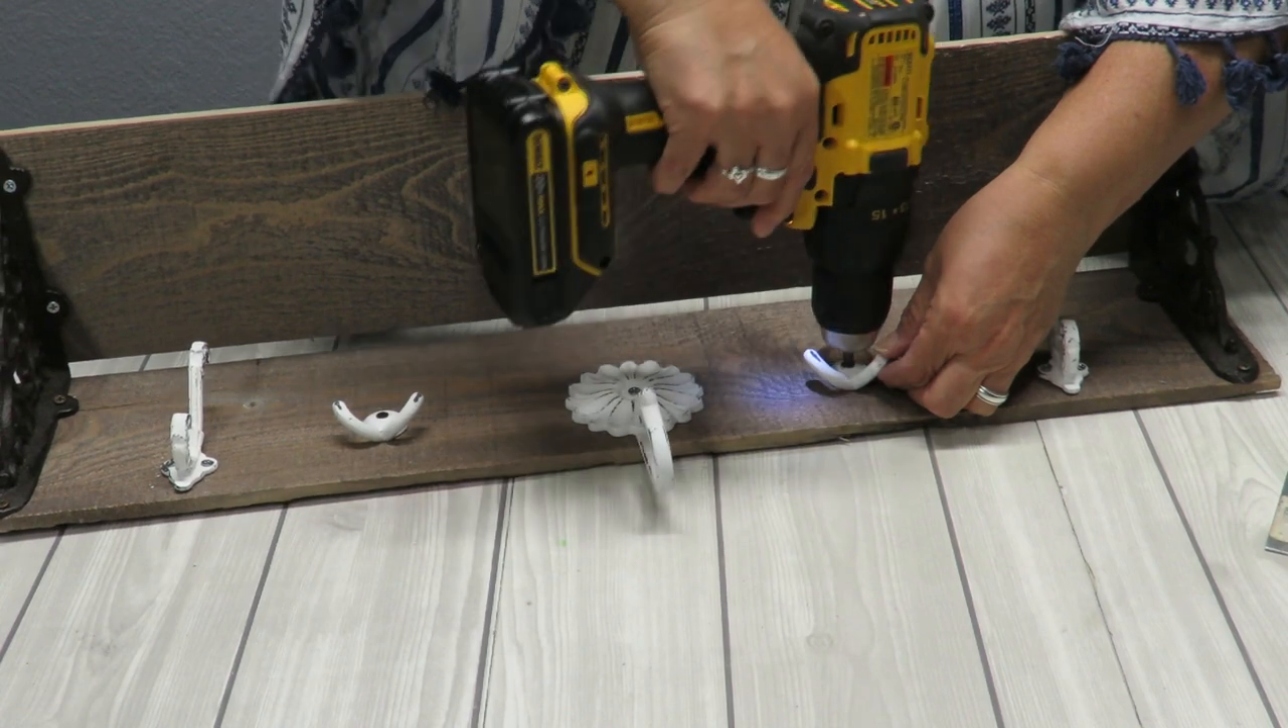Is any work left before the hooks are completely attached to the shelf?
Yes.